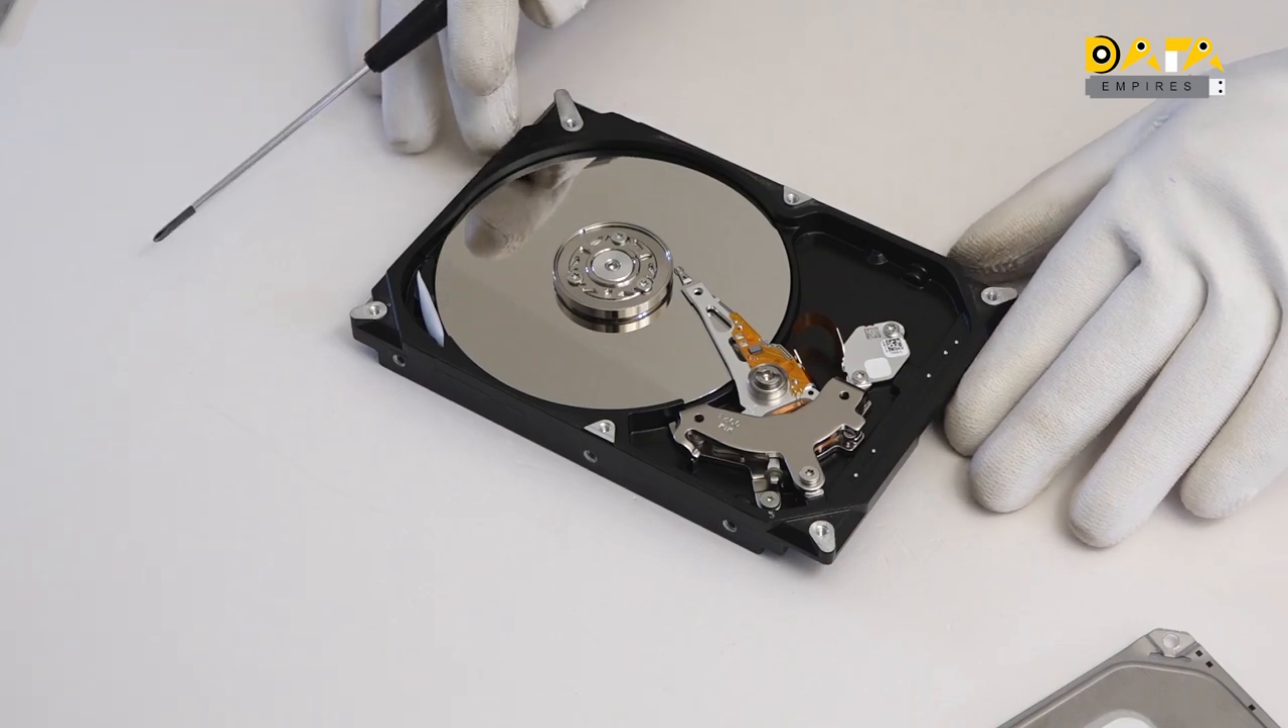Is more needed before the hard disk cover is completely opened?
No.